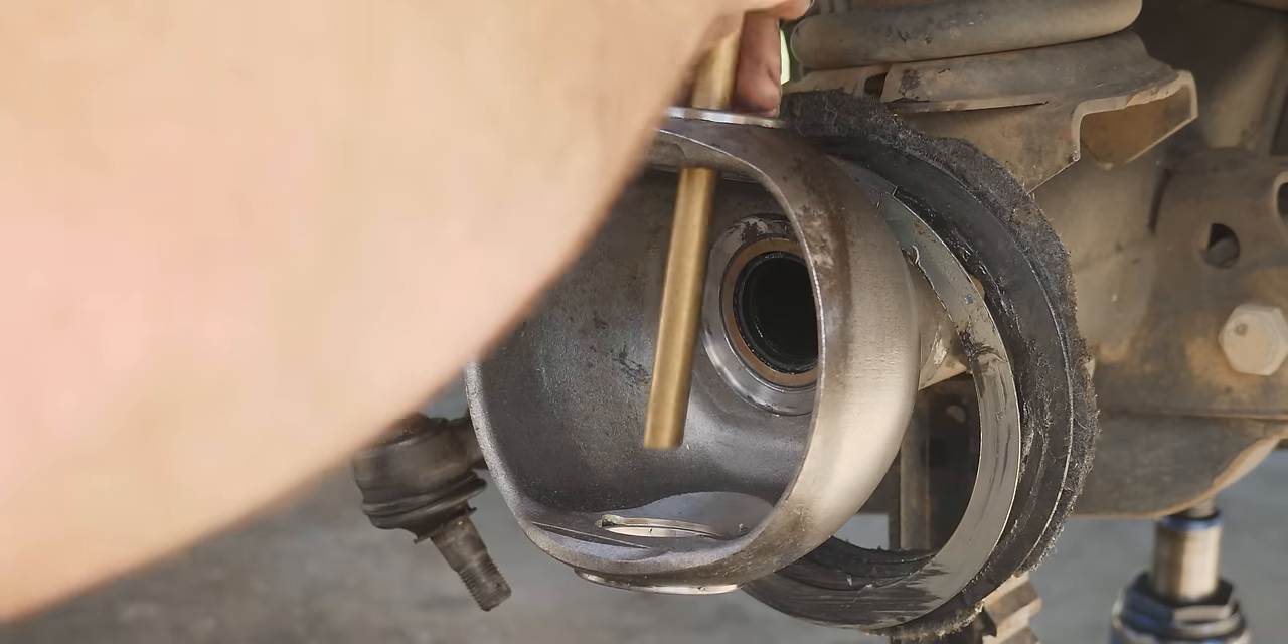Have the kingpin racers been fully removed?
No.